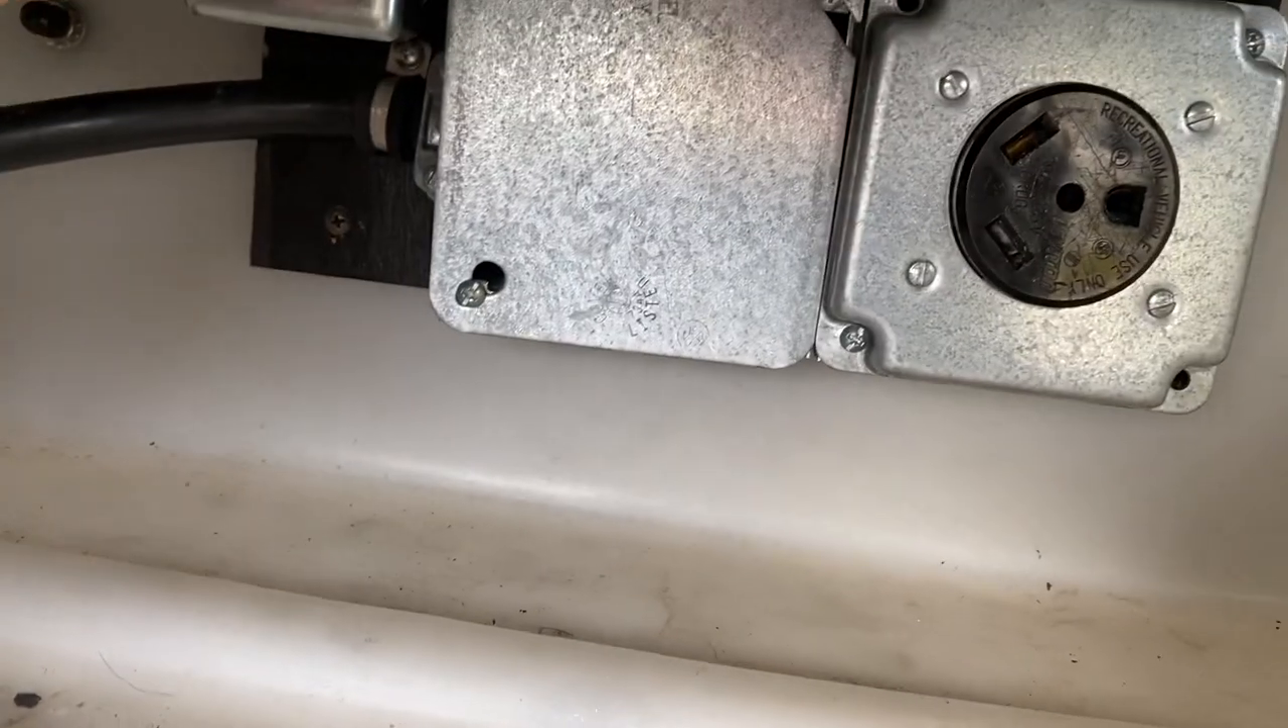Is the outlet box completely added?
Yes.